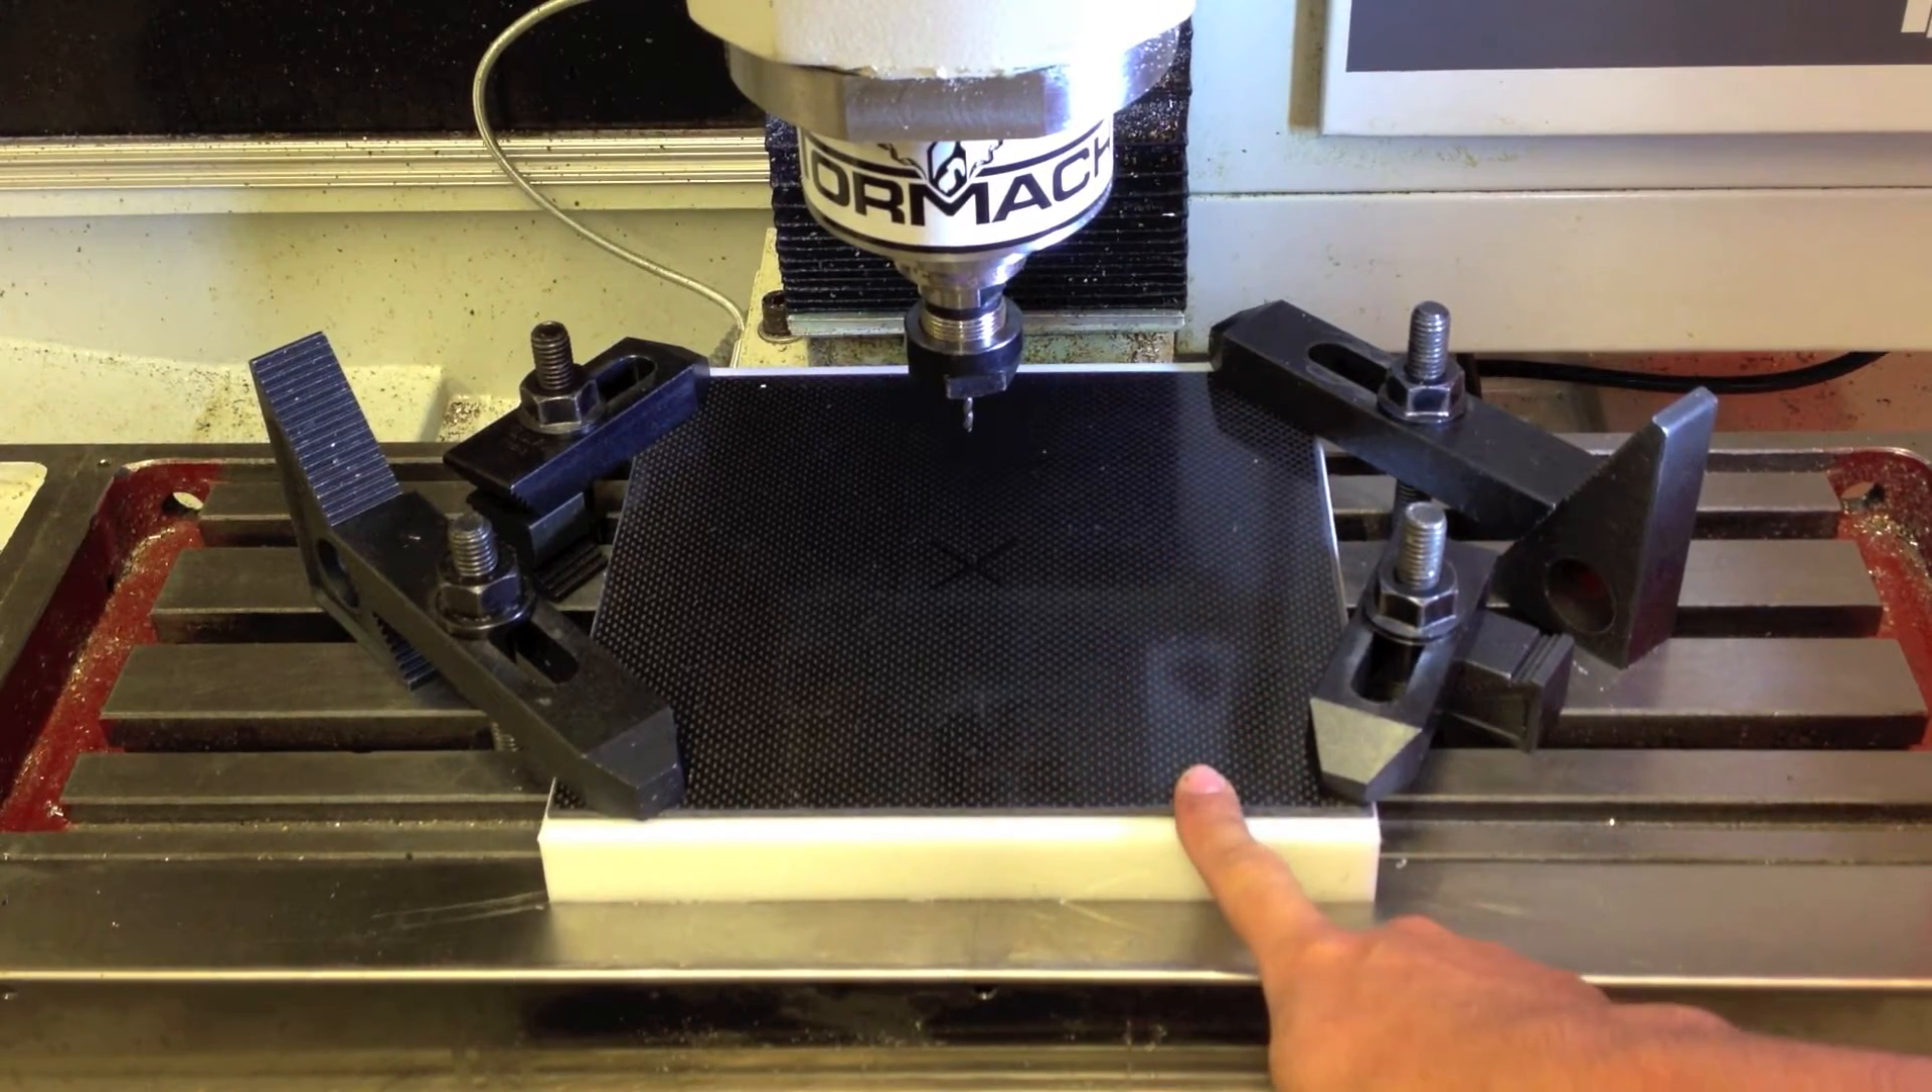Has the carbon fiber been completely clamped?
Yes.